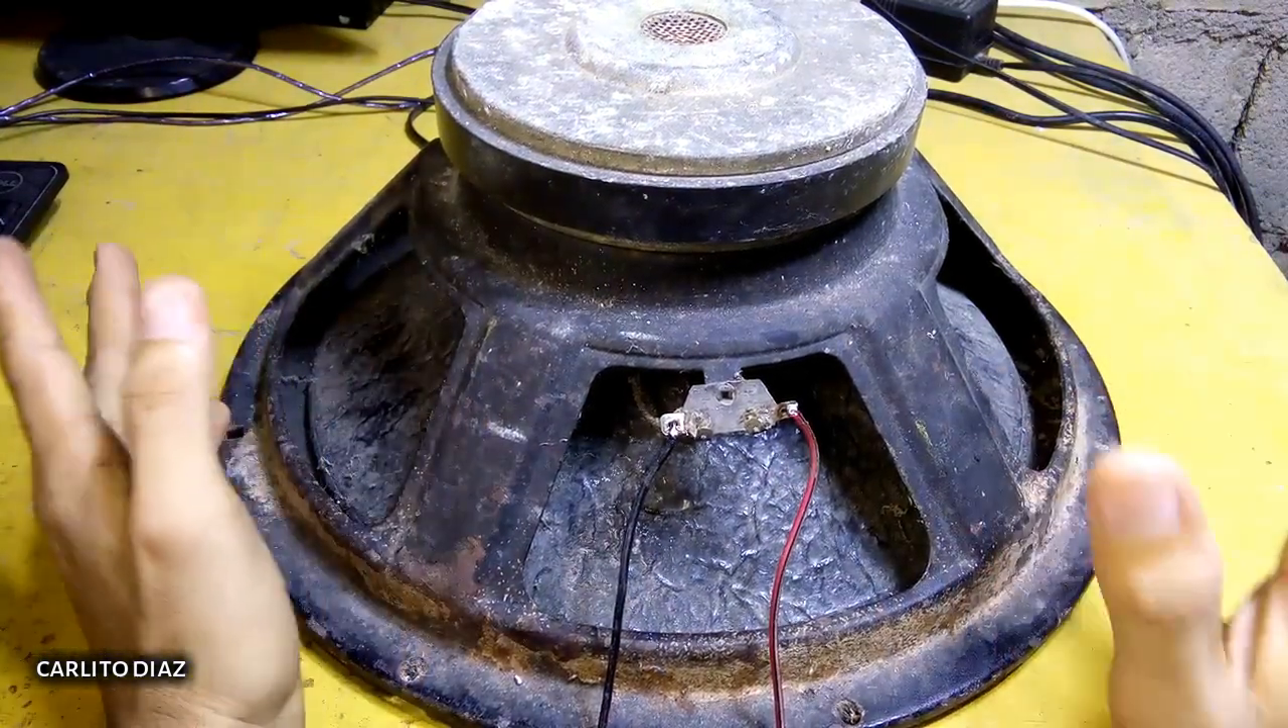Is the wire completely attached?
Yes.